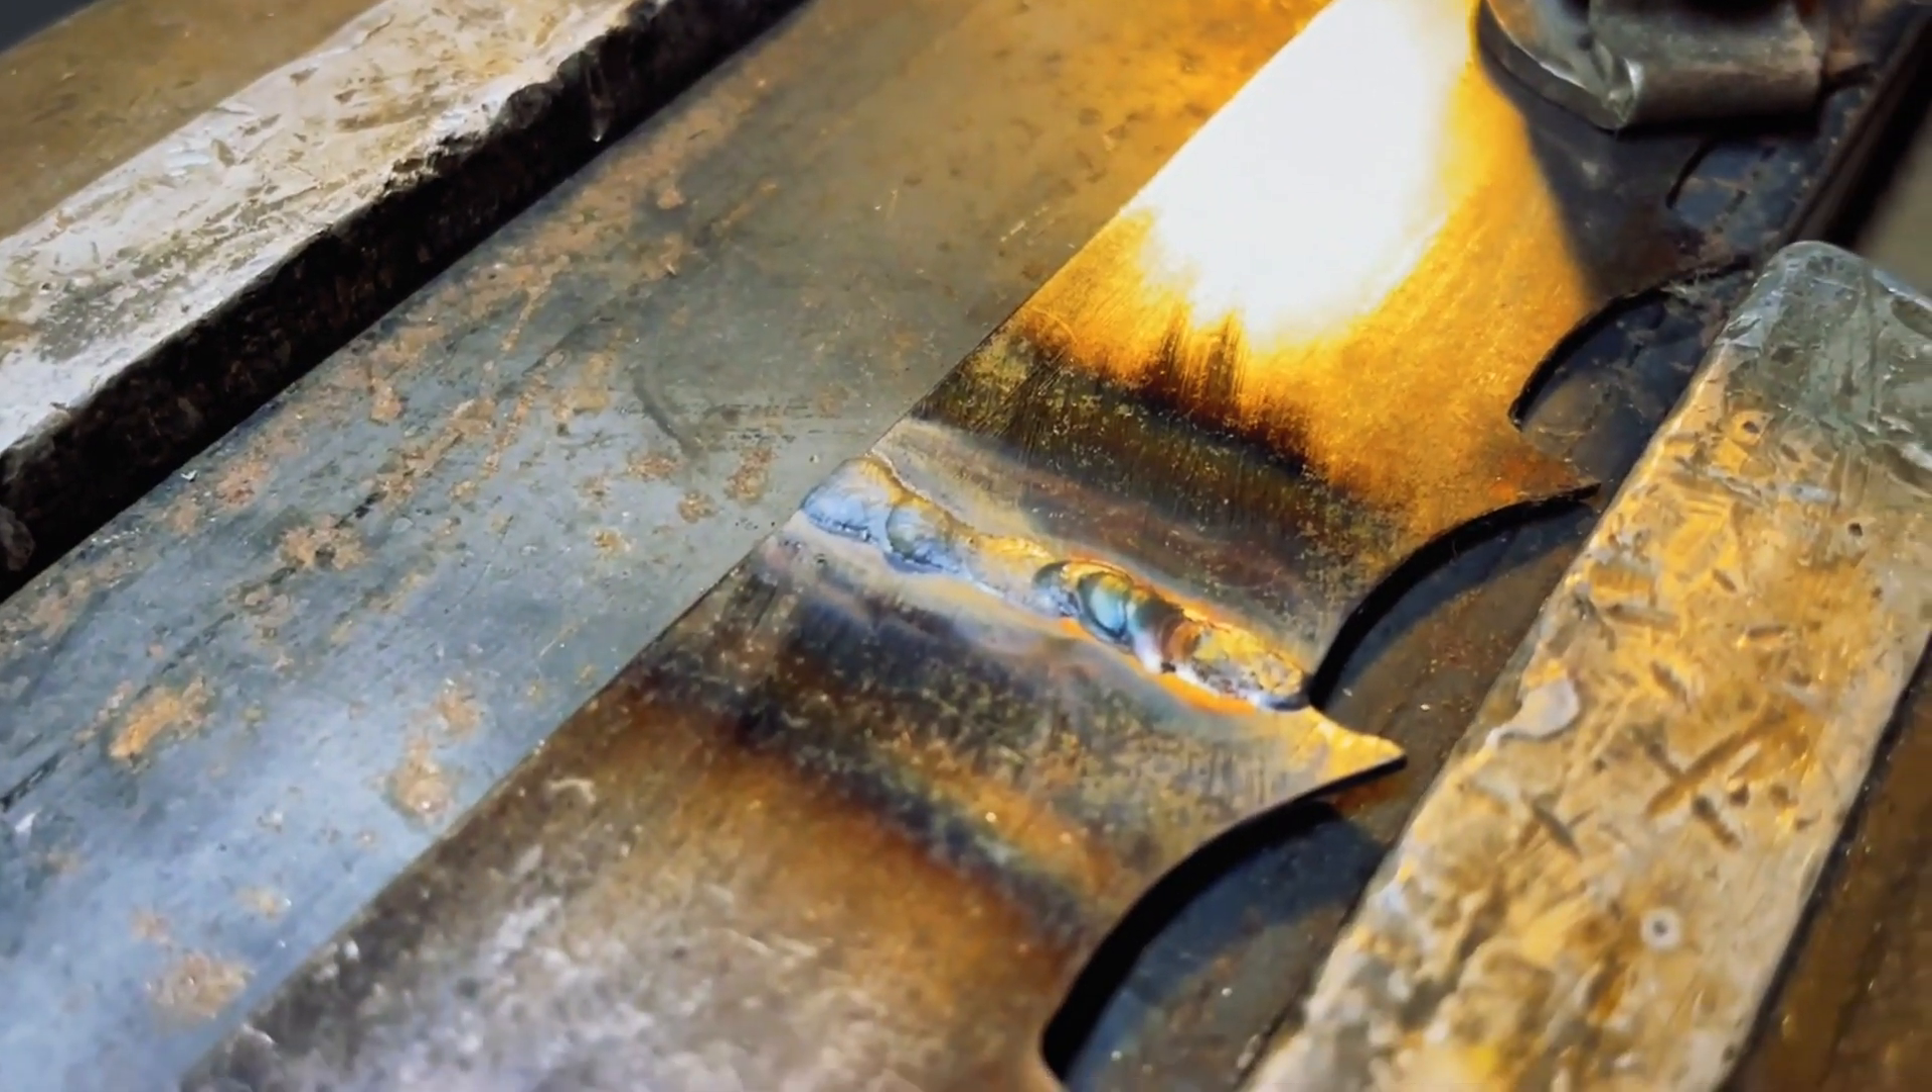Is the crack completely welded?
Yes.